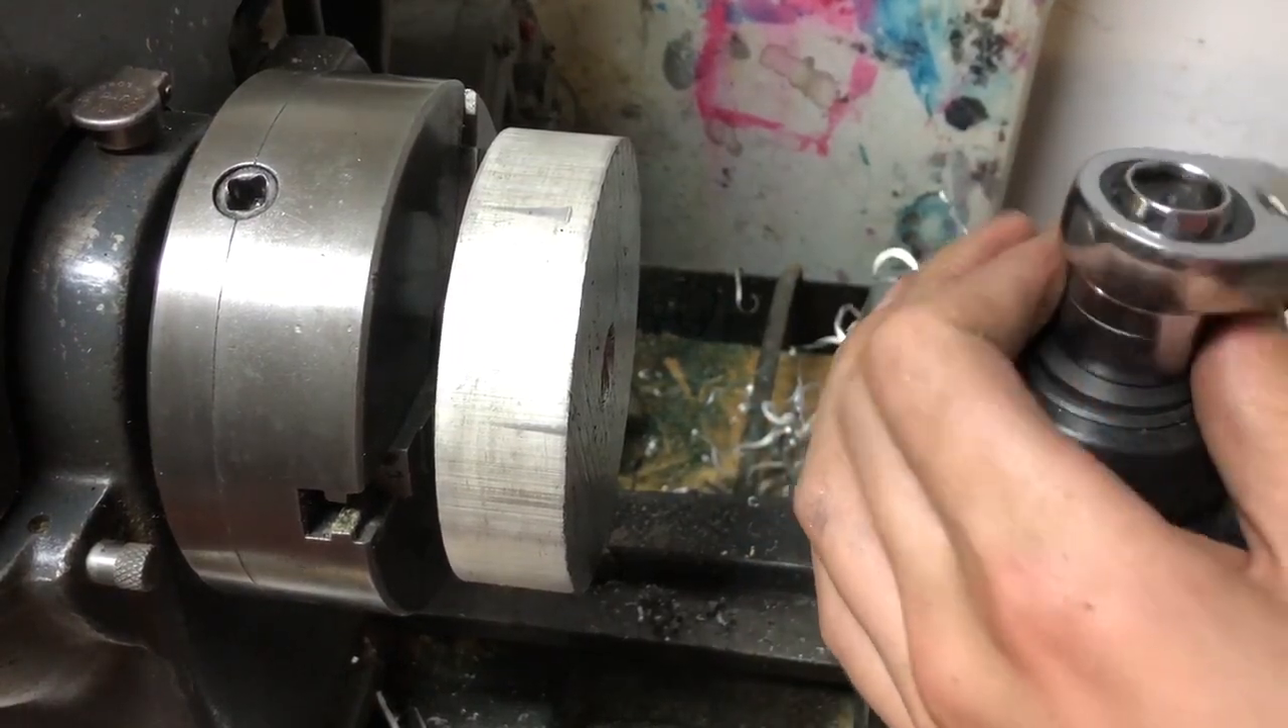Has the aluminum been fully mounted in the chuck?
Yes.